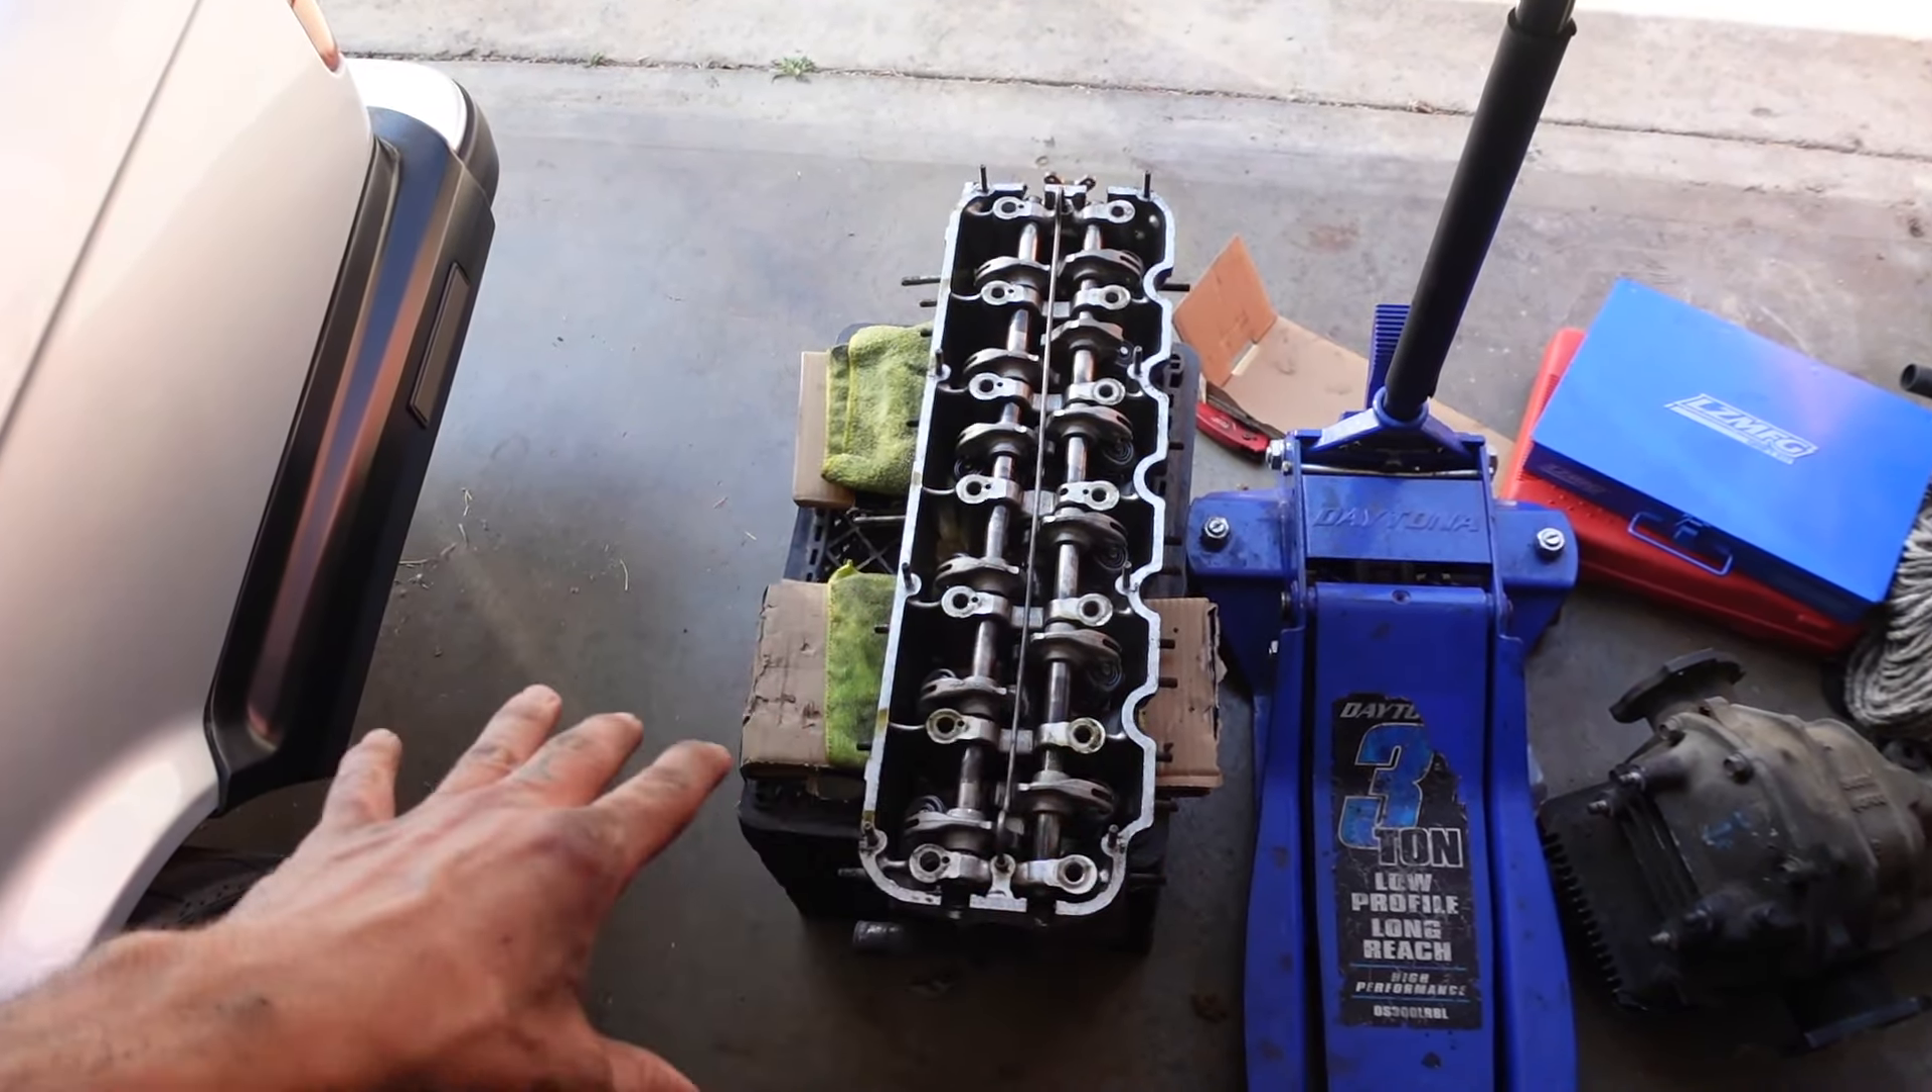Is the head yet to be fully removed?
No.